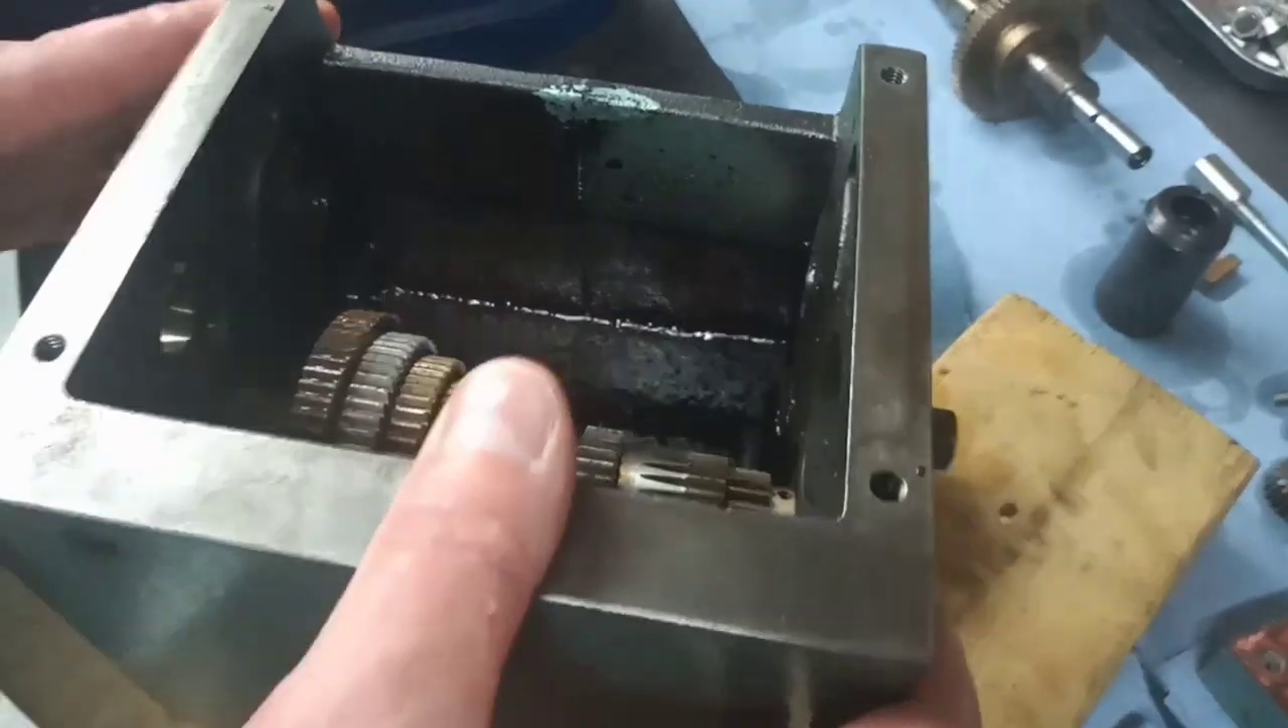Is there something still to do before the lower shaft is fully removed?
Yes.